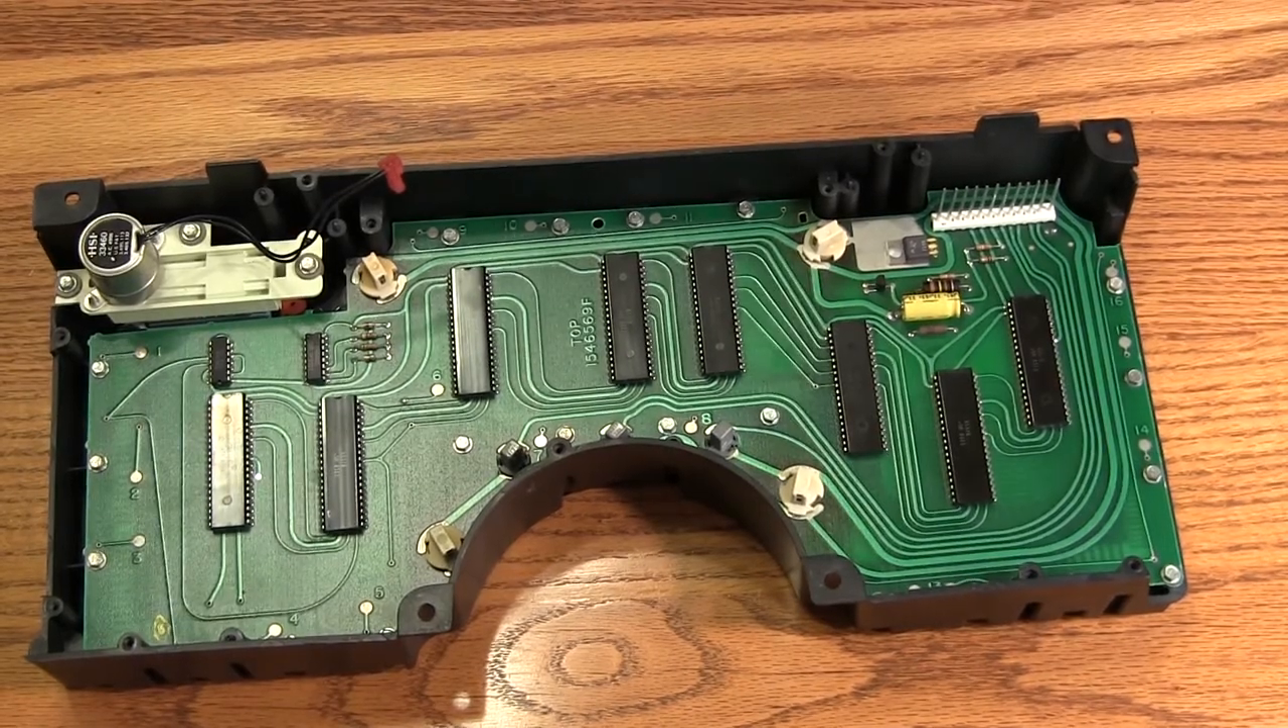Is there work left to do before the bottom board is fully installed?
No.